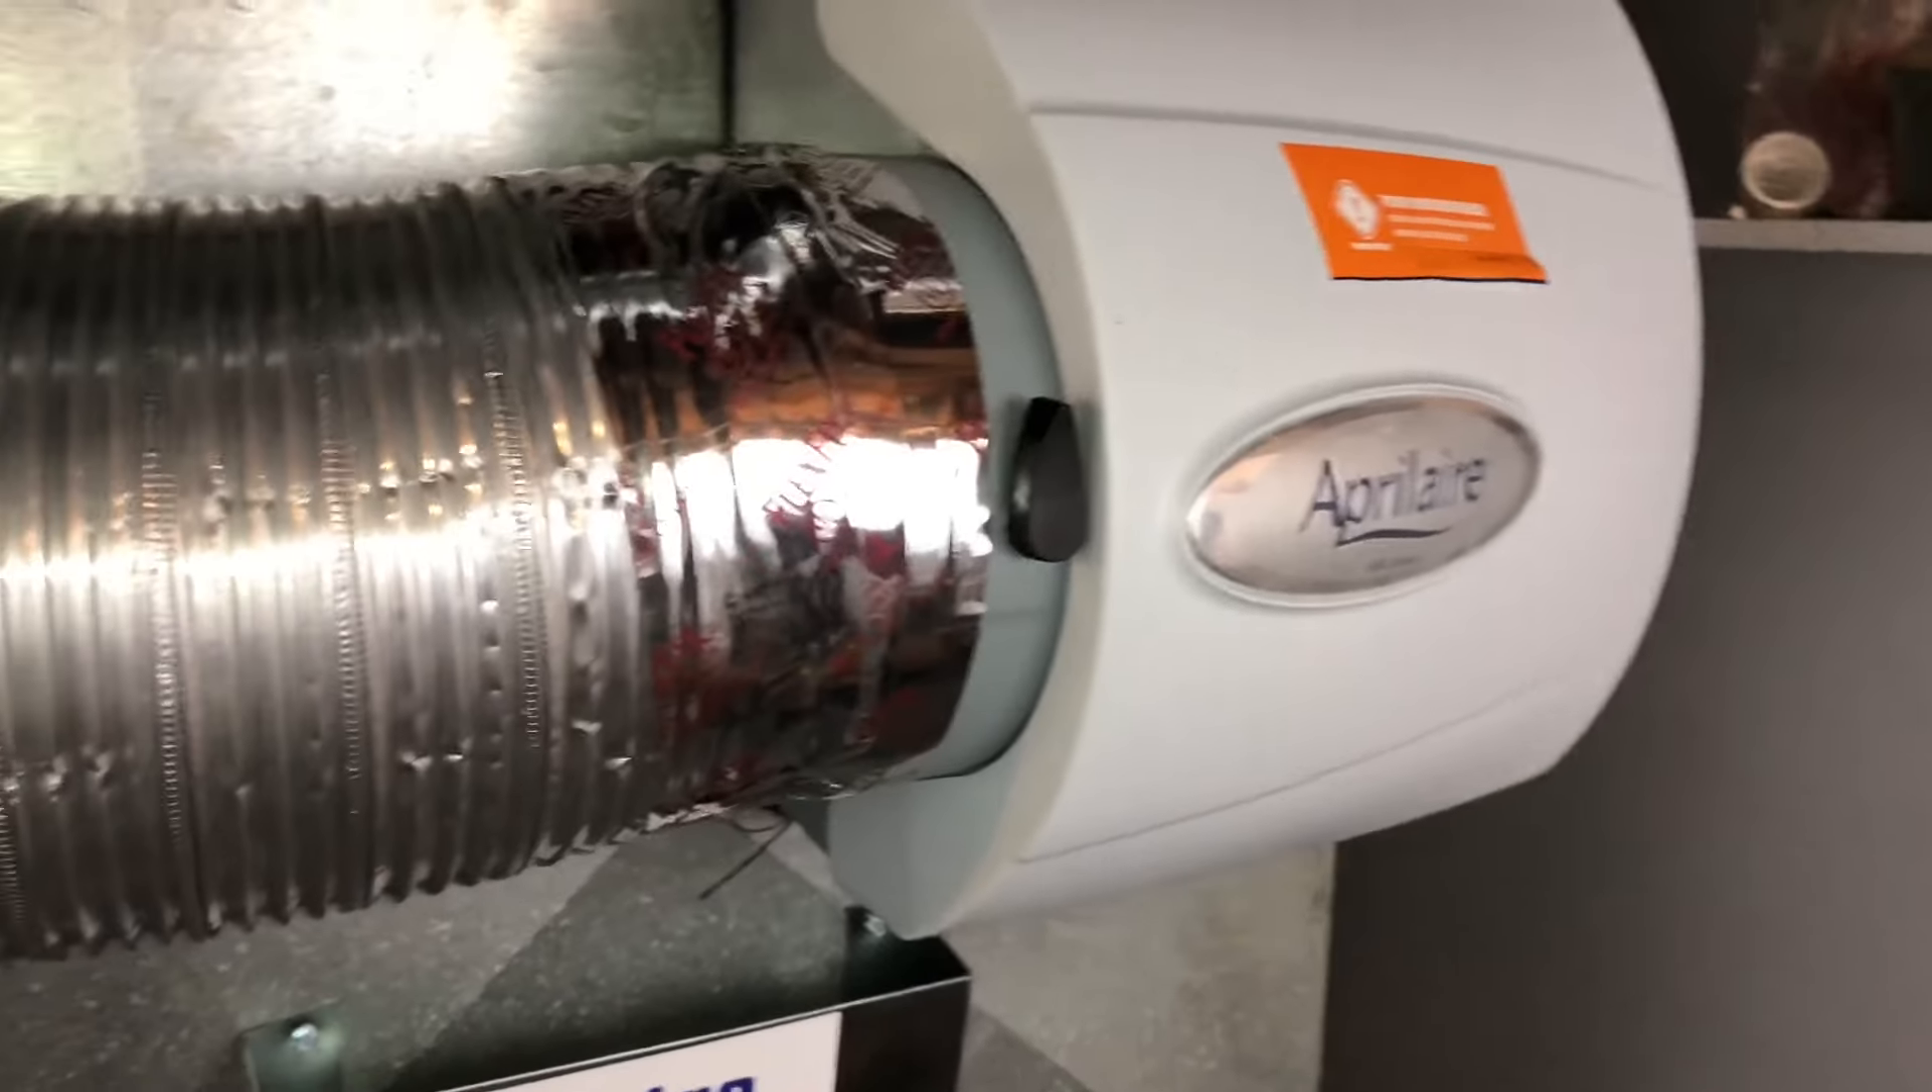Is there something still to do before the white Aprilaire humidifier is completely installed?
No.